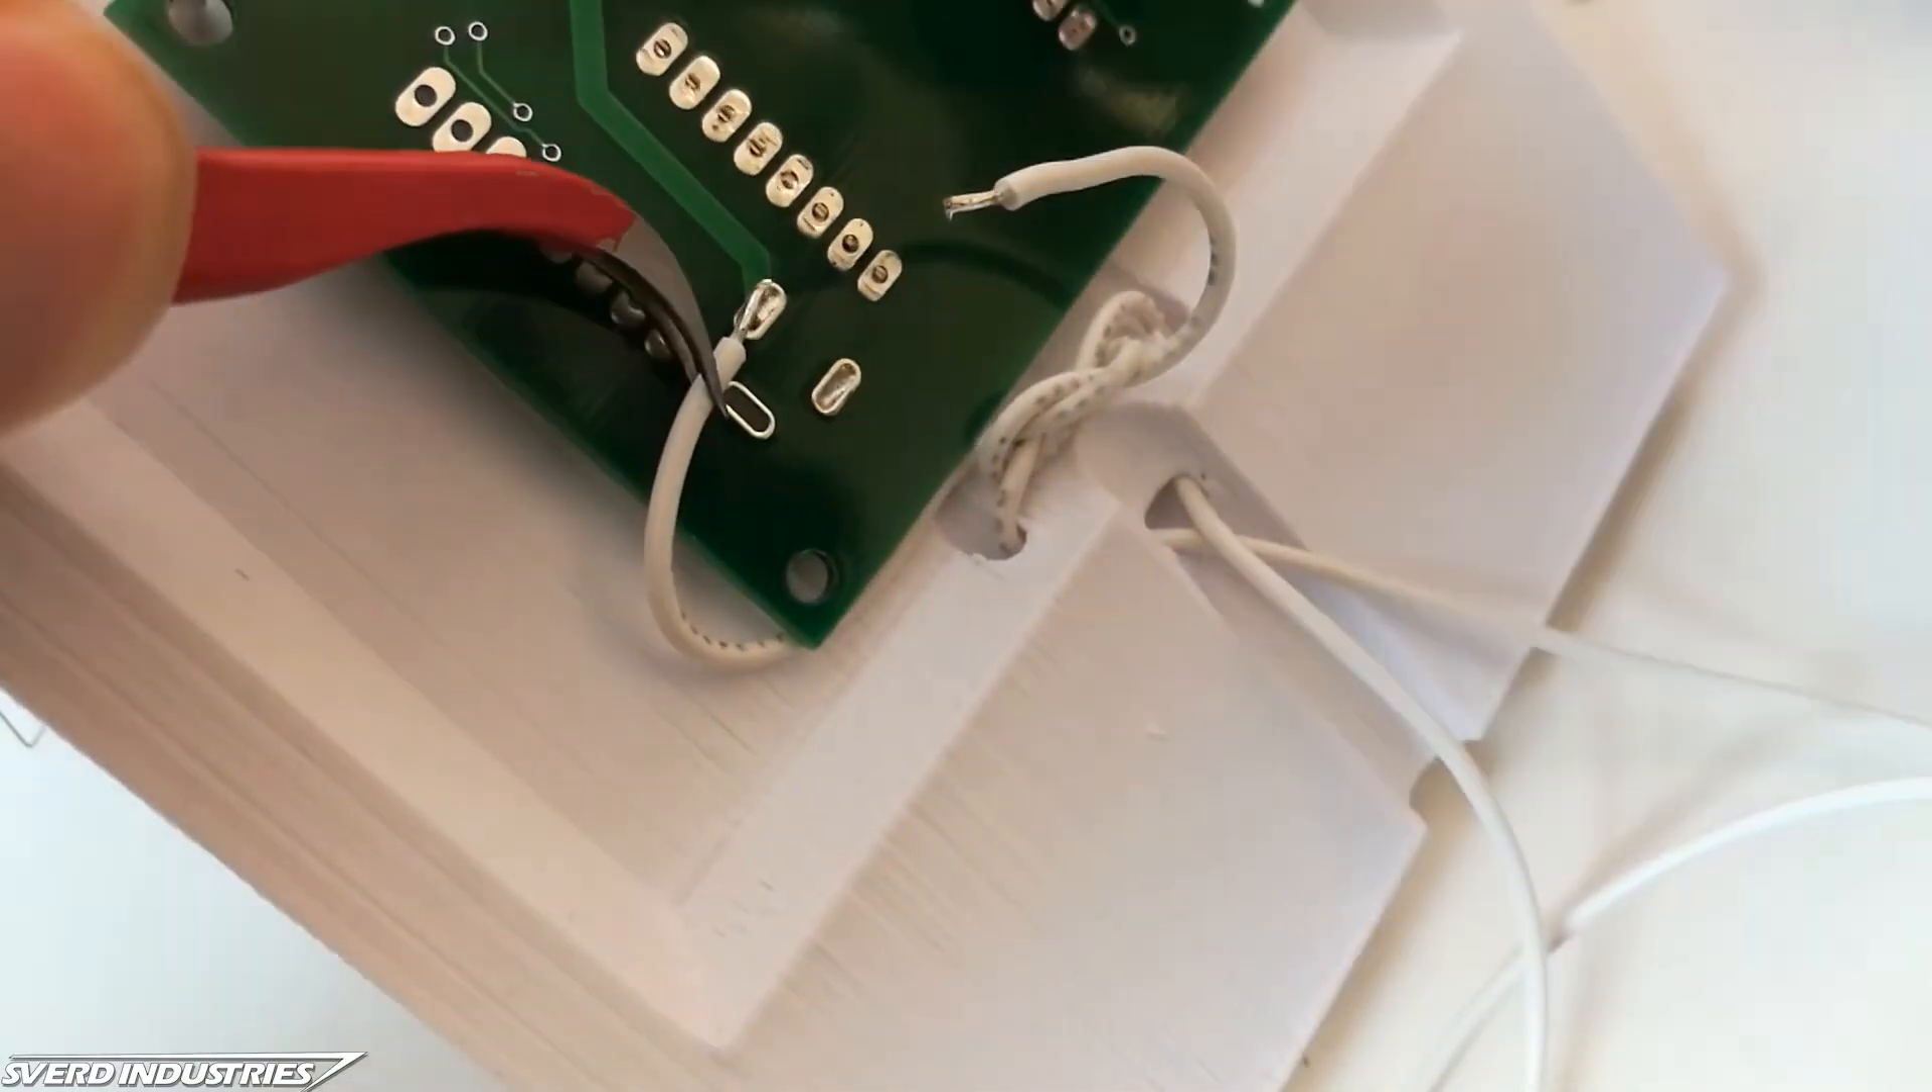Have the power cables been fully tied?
Yes.